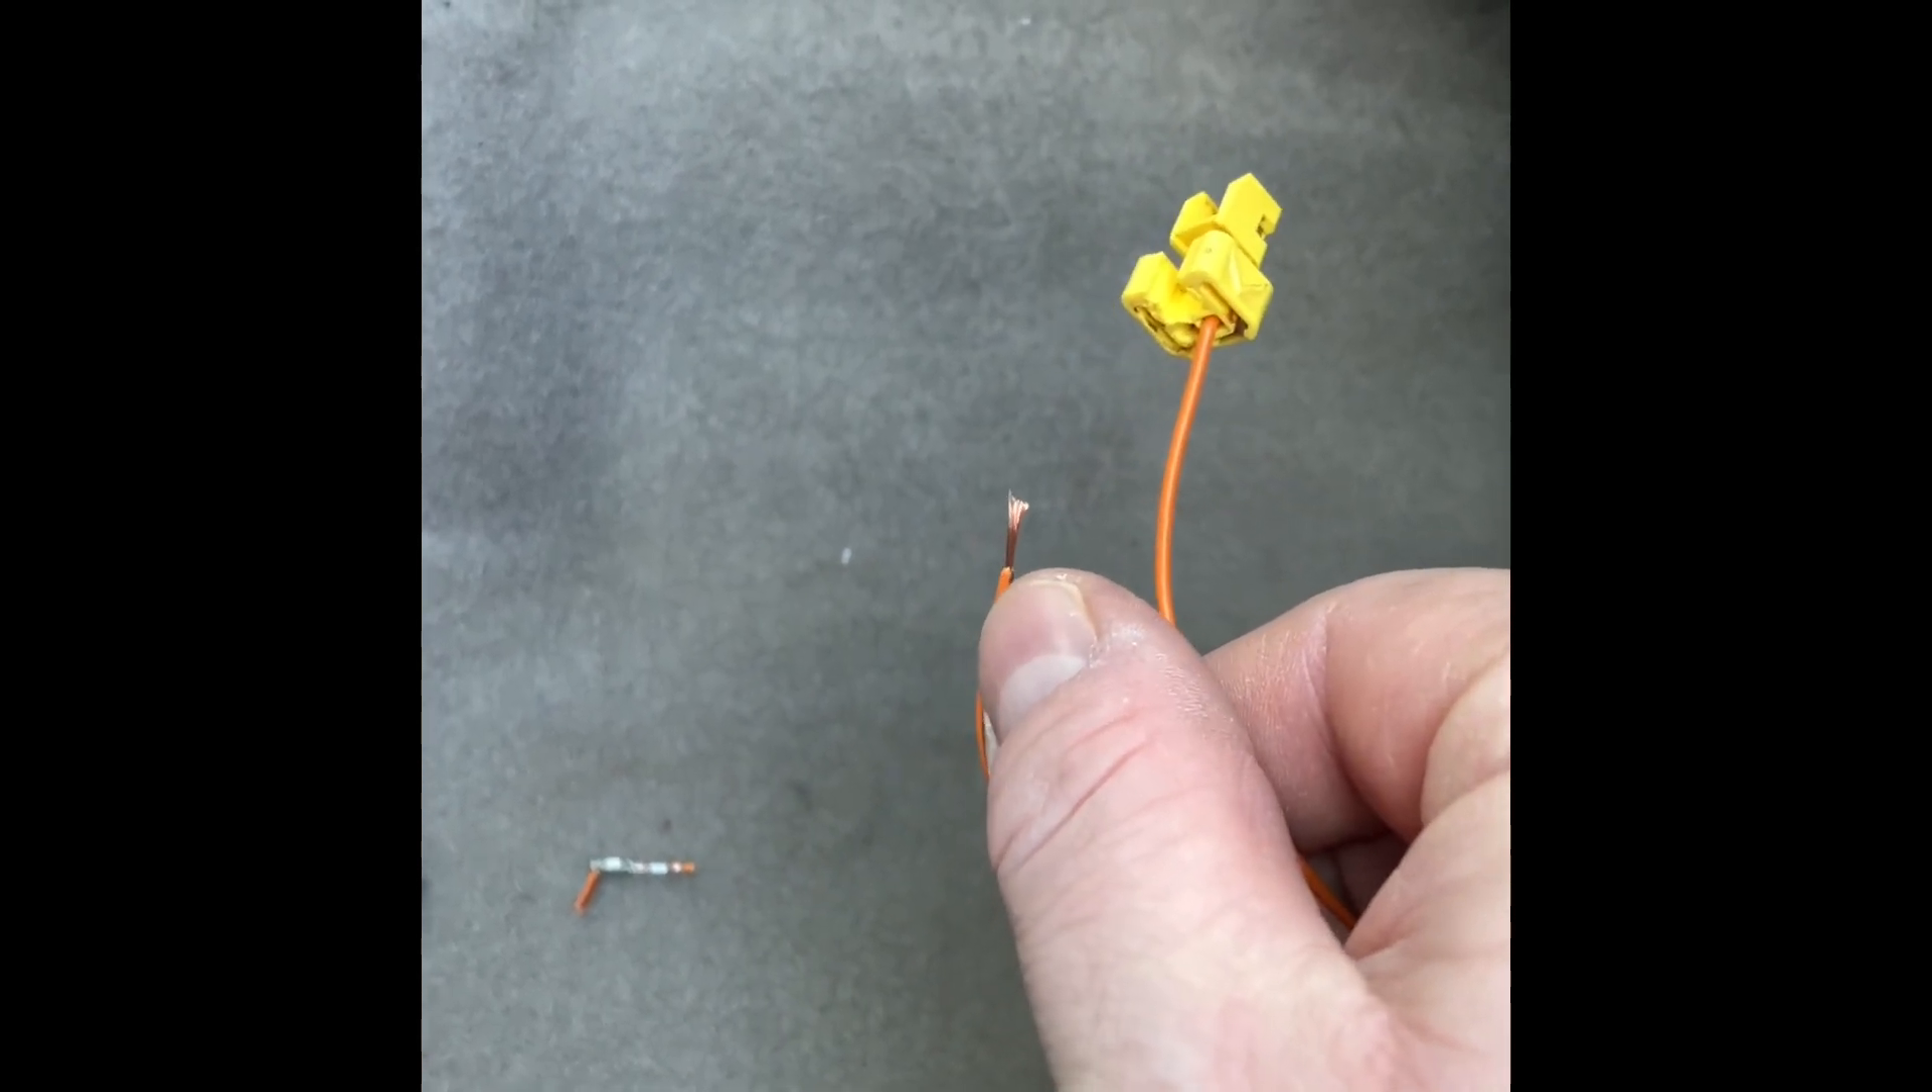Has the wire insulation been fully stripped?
Yes.